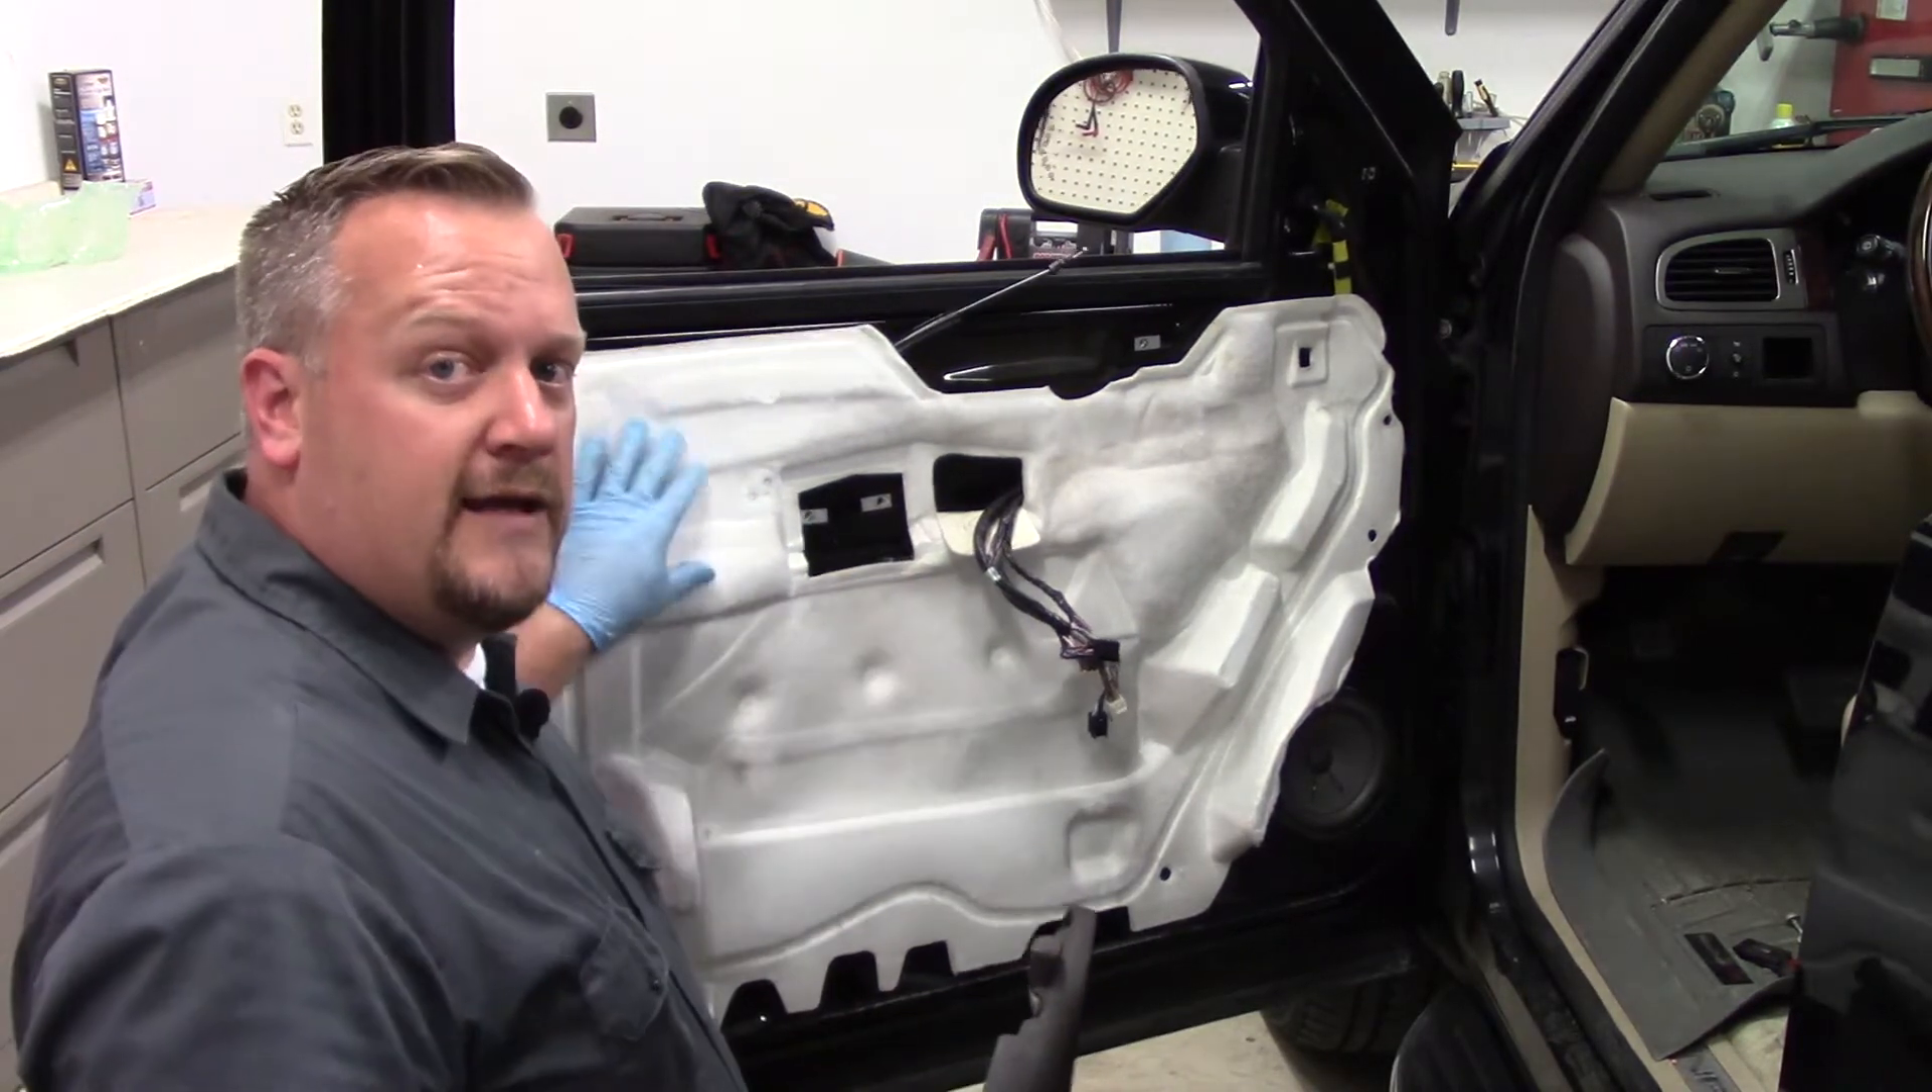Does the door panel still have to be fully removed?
No.